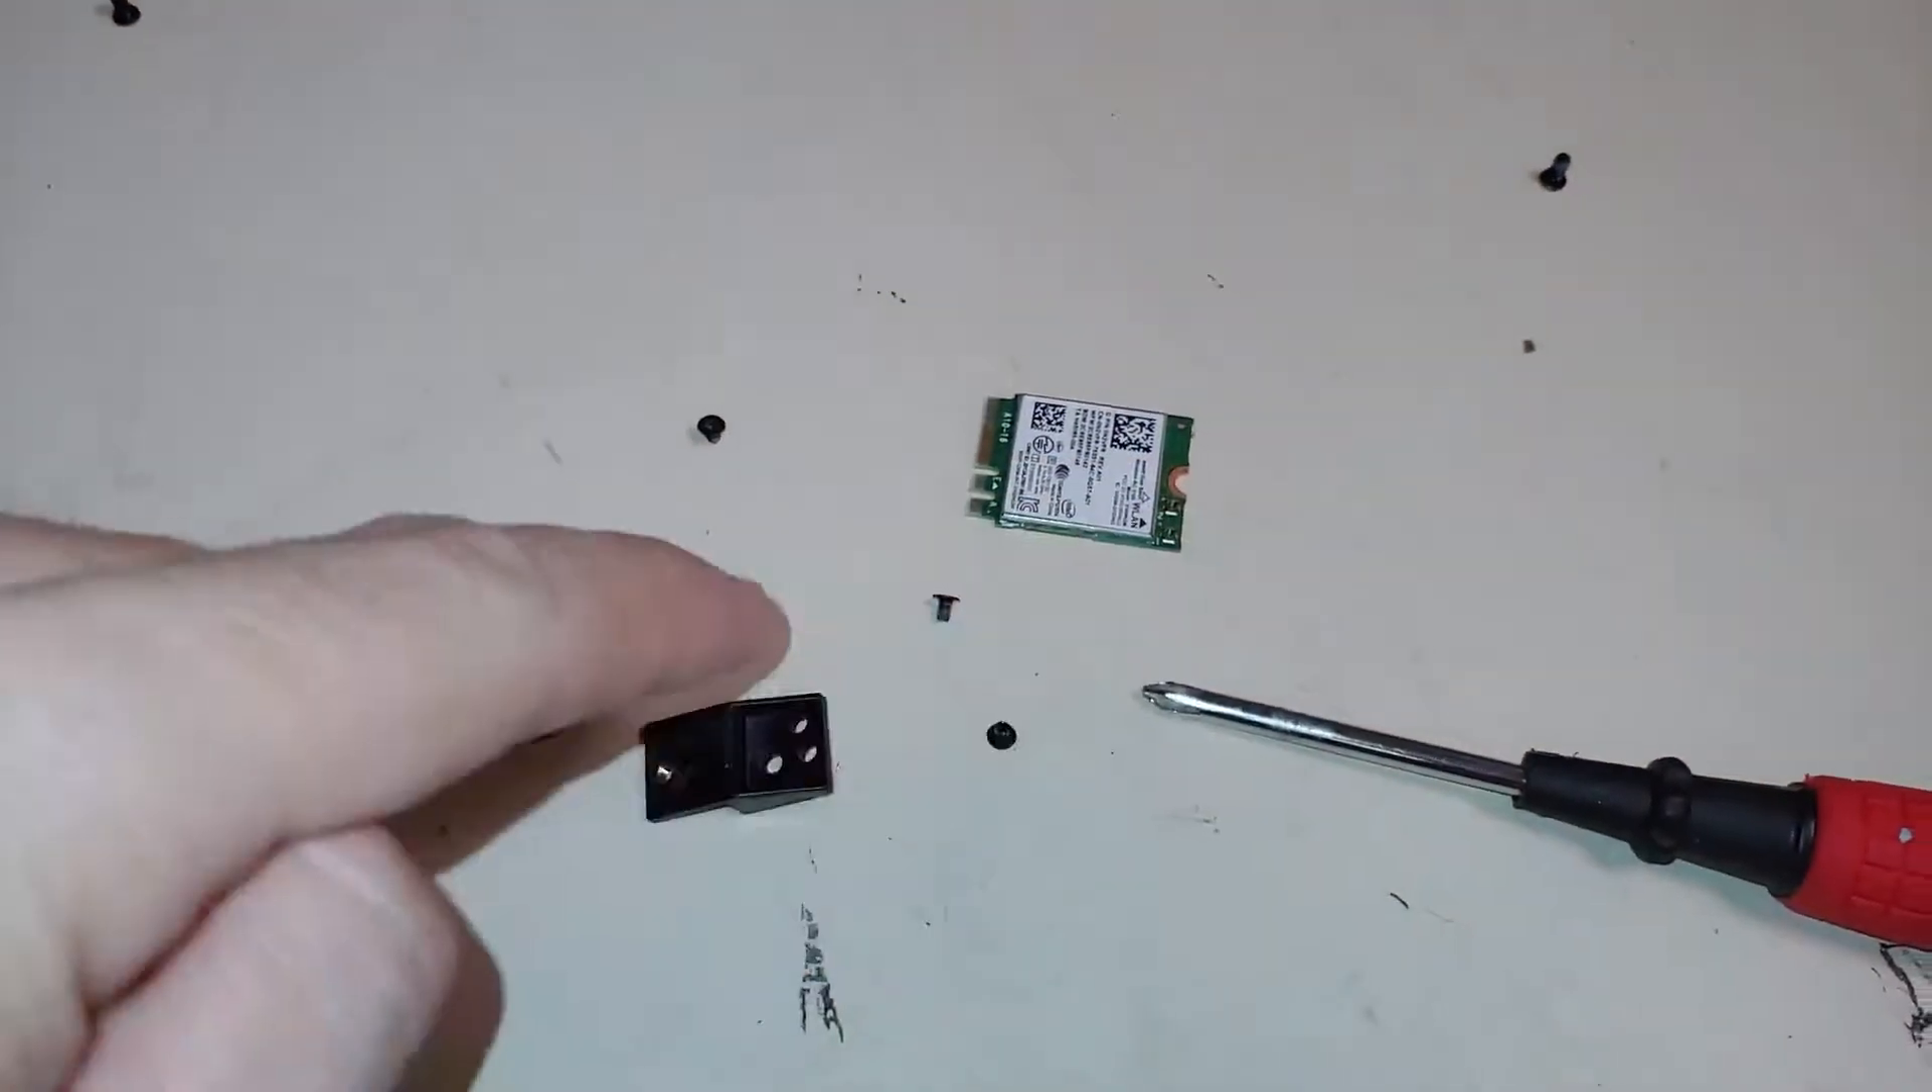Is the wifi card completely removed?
Yes.